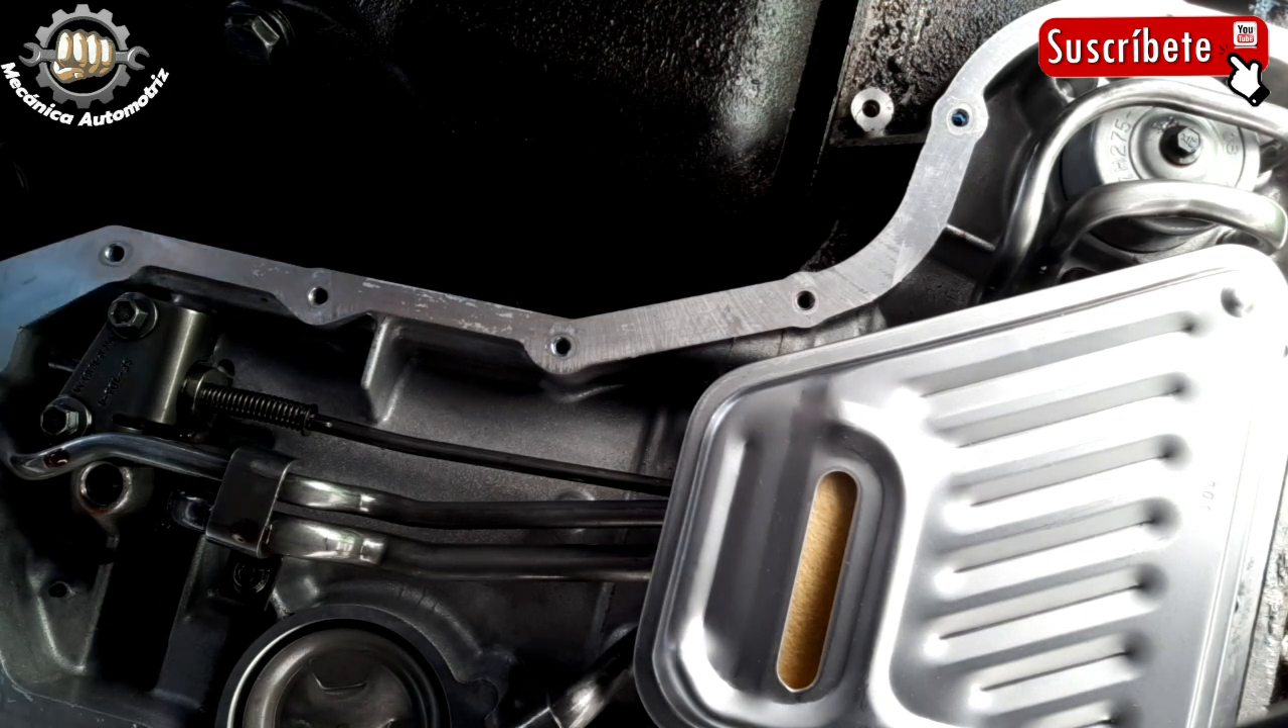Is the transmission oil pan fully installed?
No.